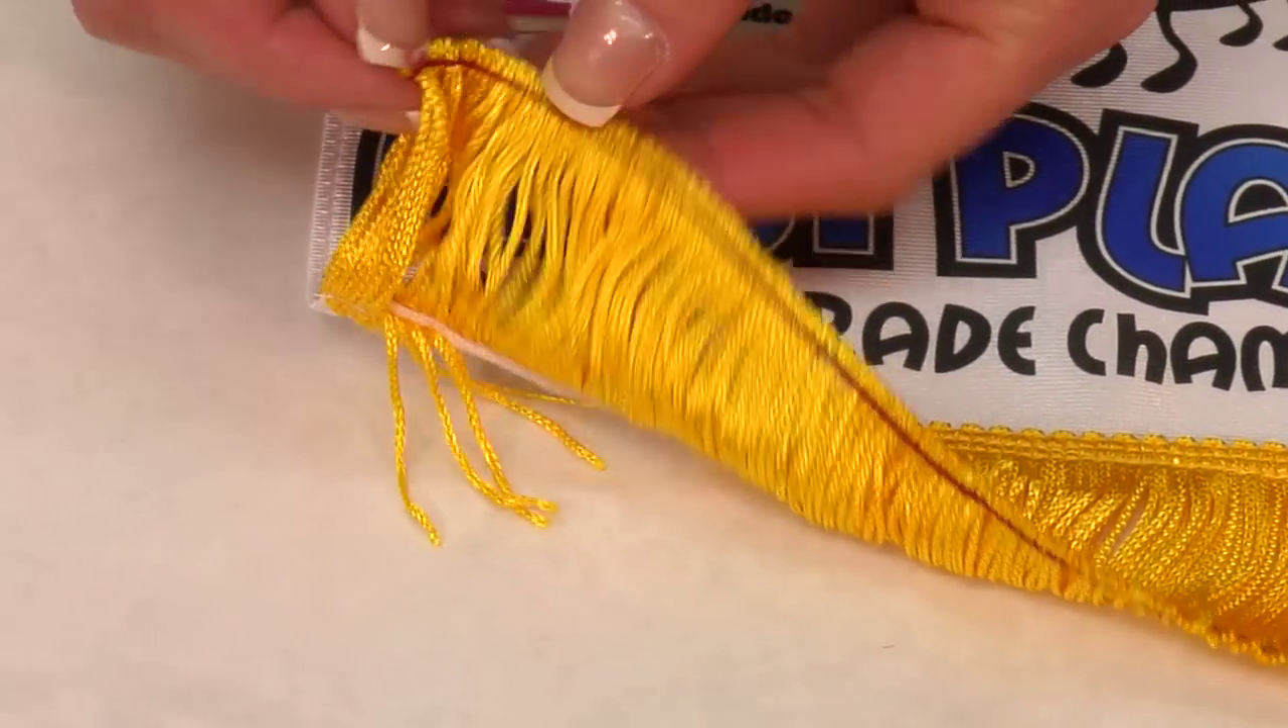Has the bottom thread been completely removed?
No.